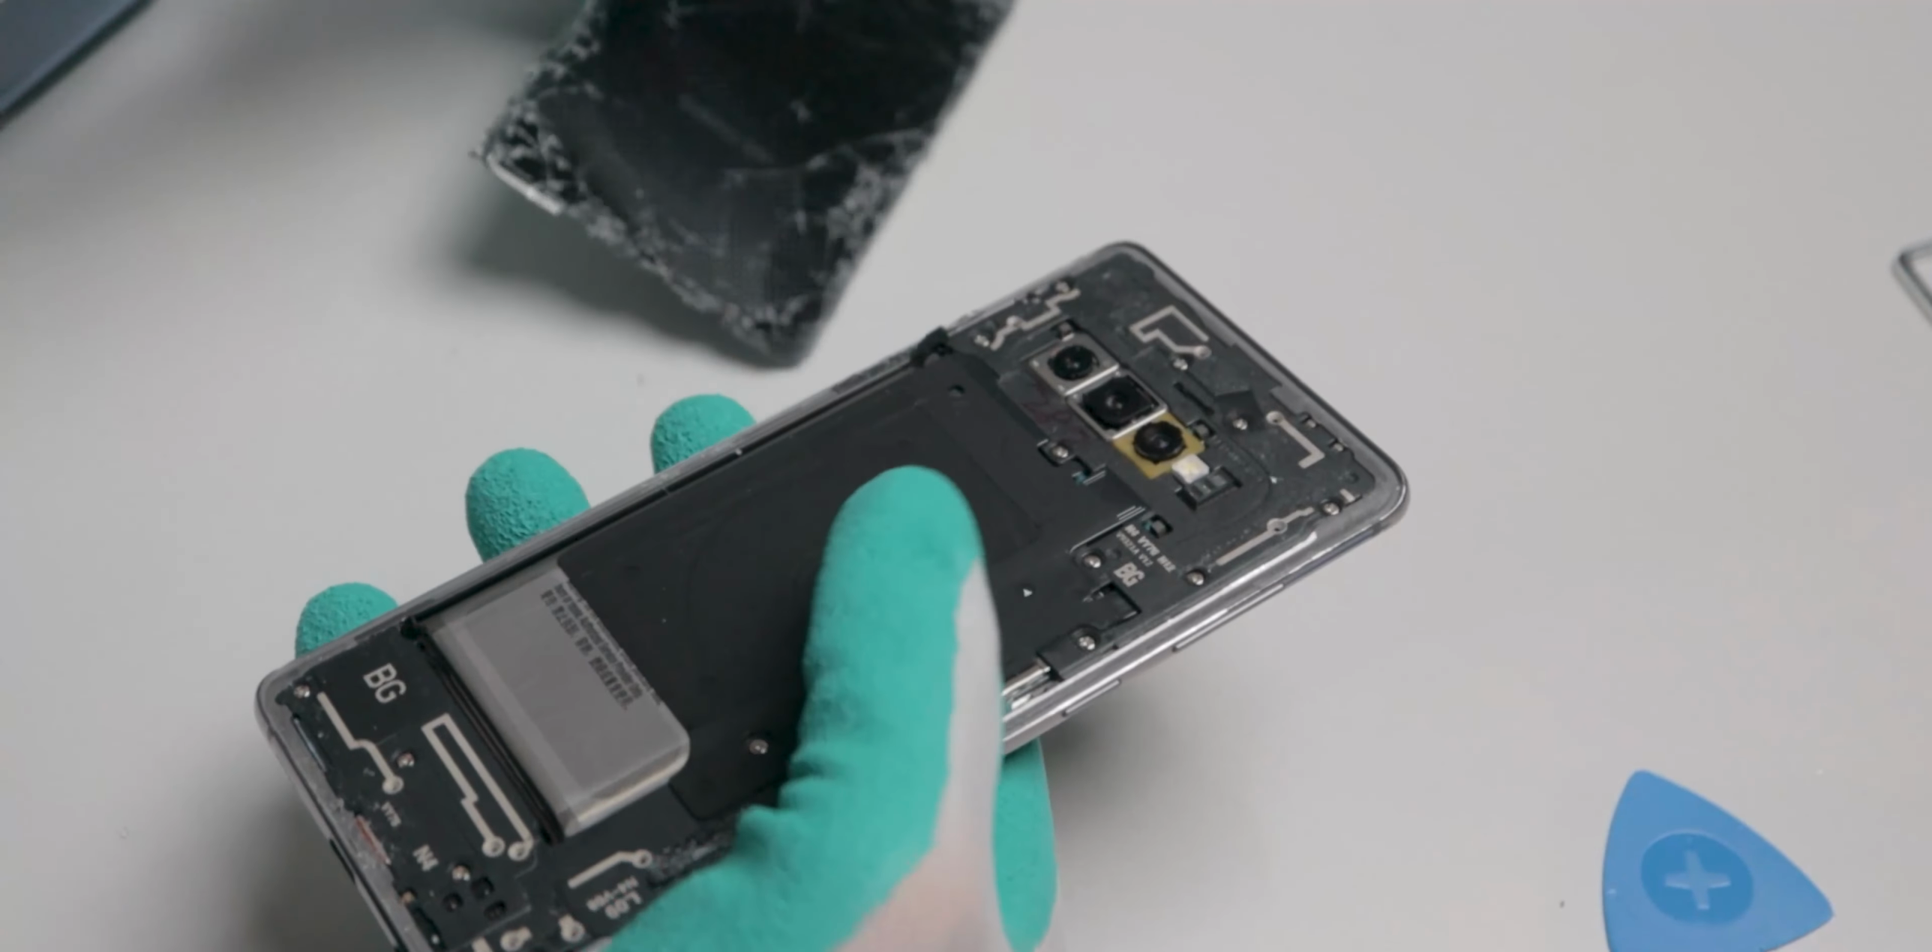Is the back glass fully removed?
Yes.